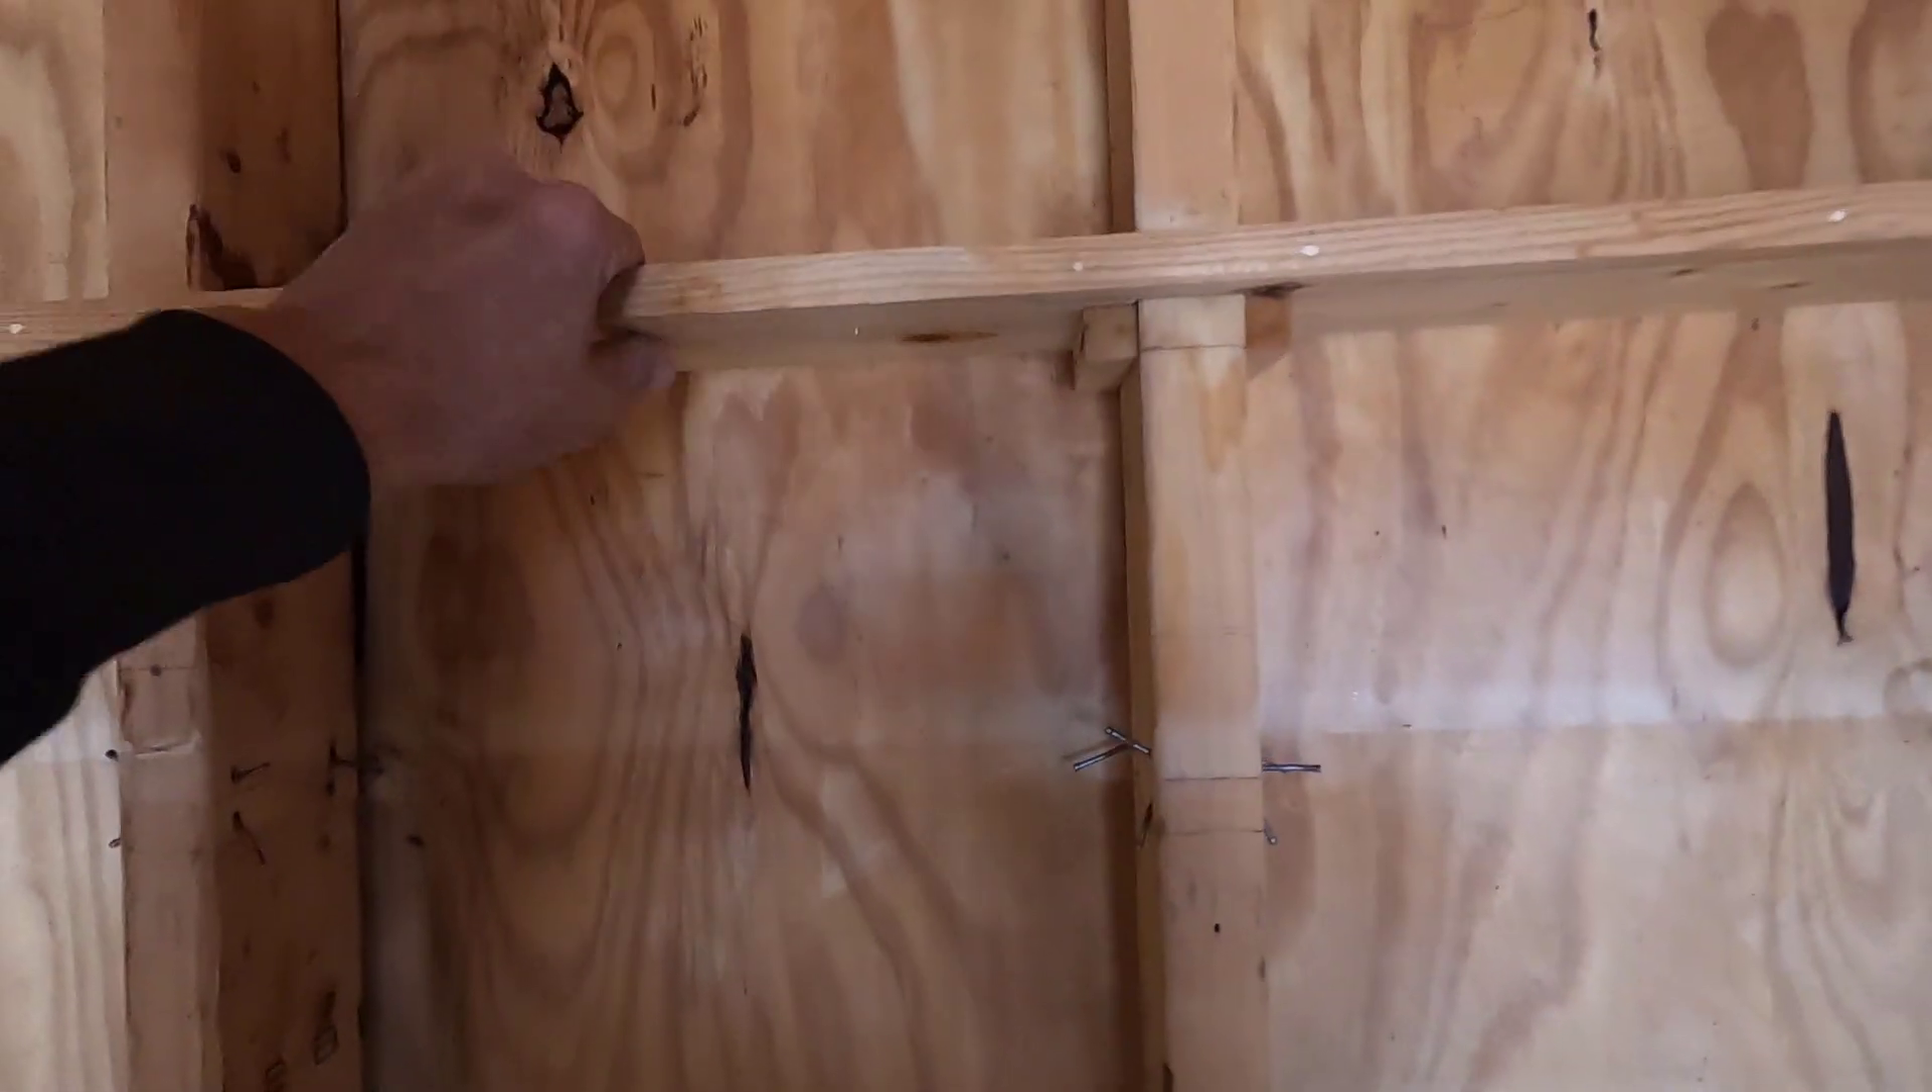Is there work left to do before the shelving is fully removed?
Yes.